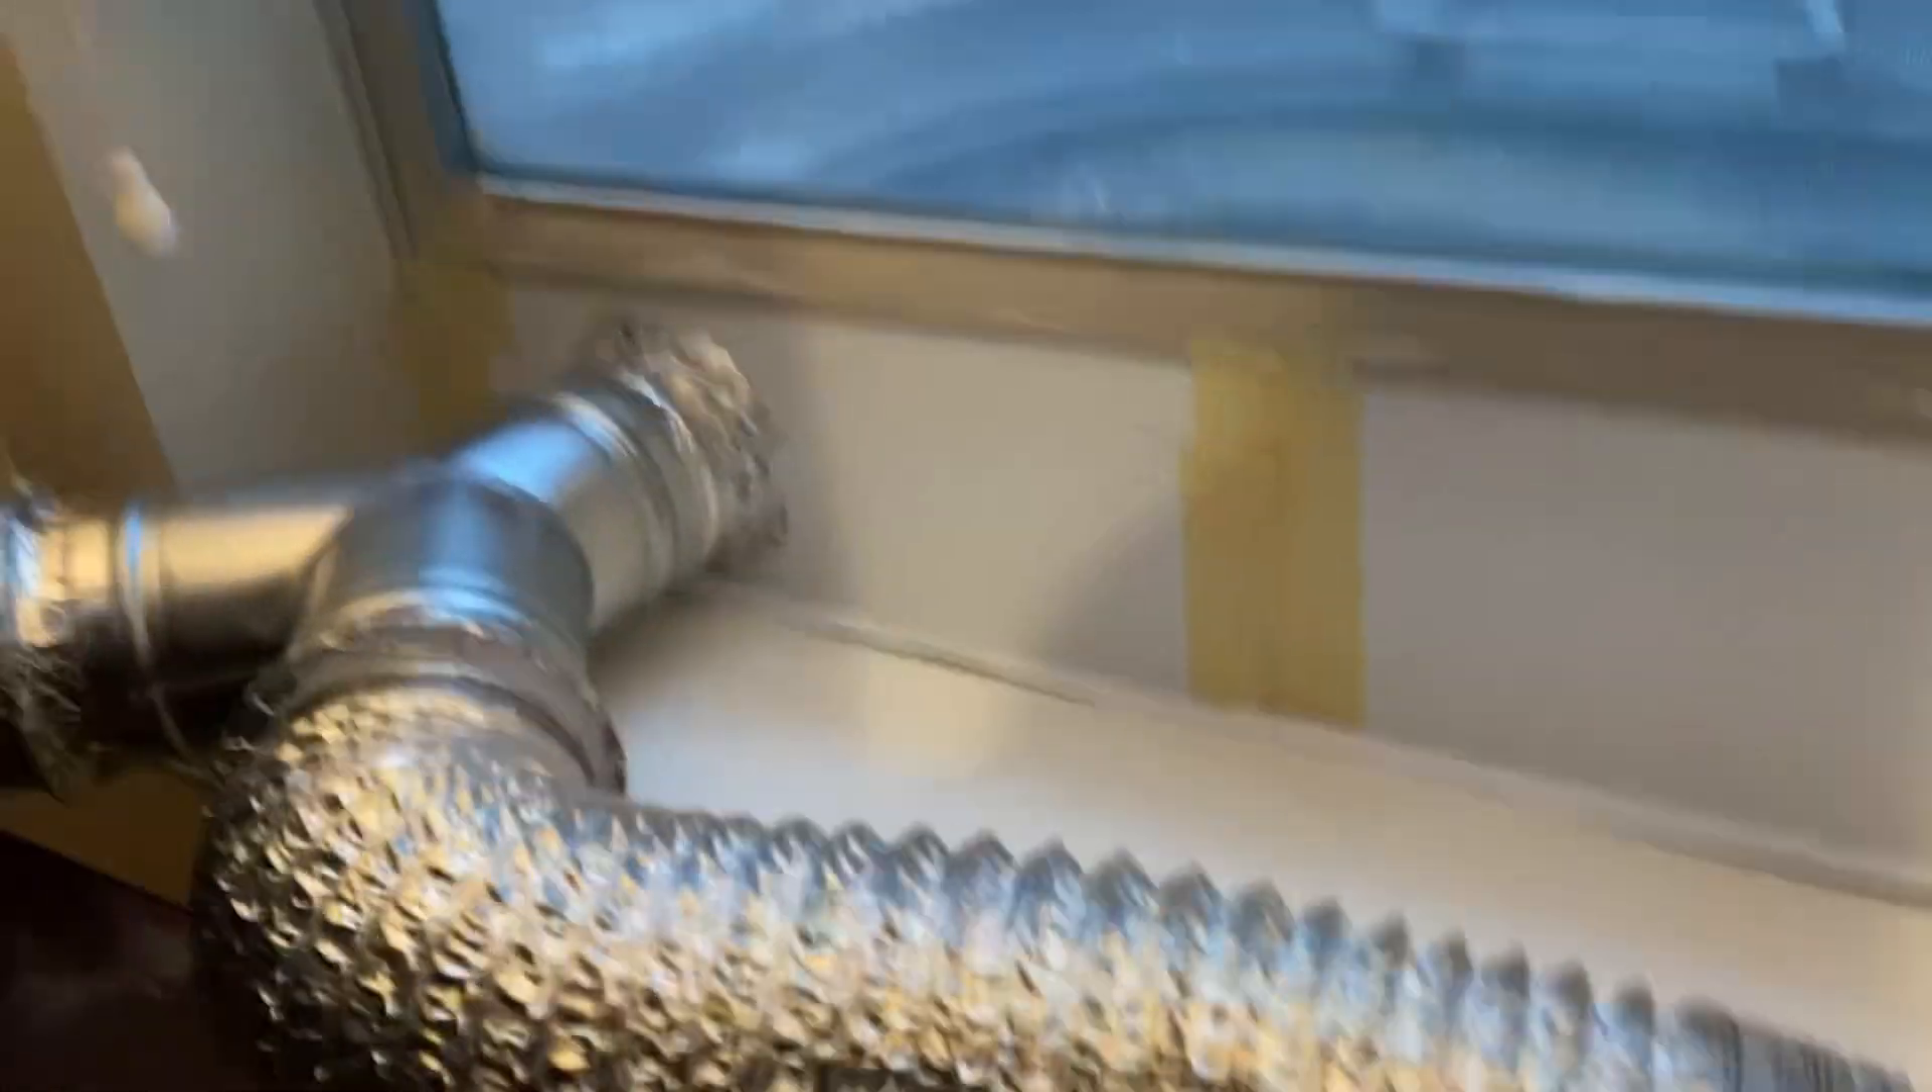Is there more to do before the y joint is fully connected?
No.